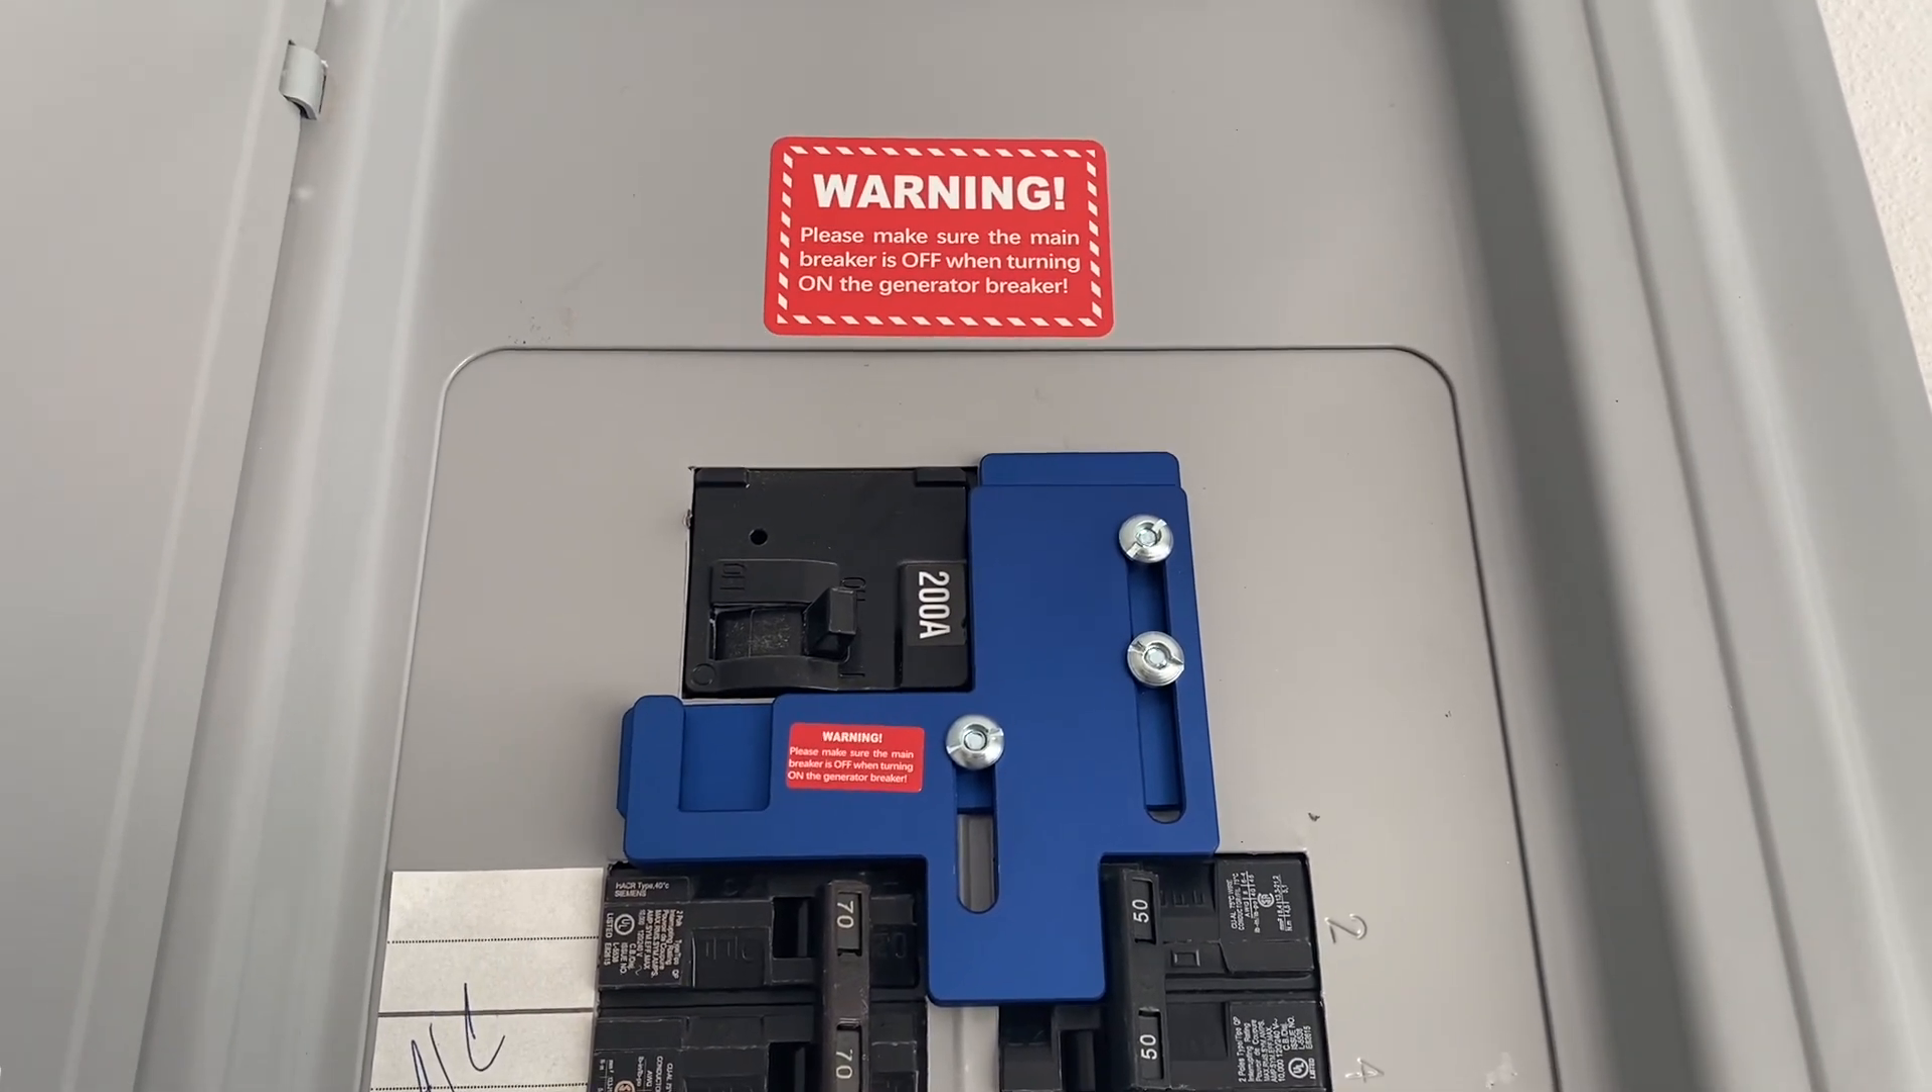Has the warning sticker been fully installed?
Yes.